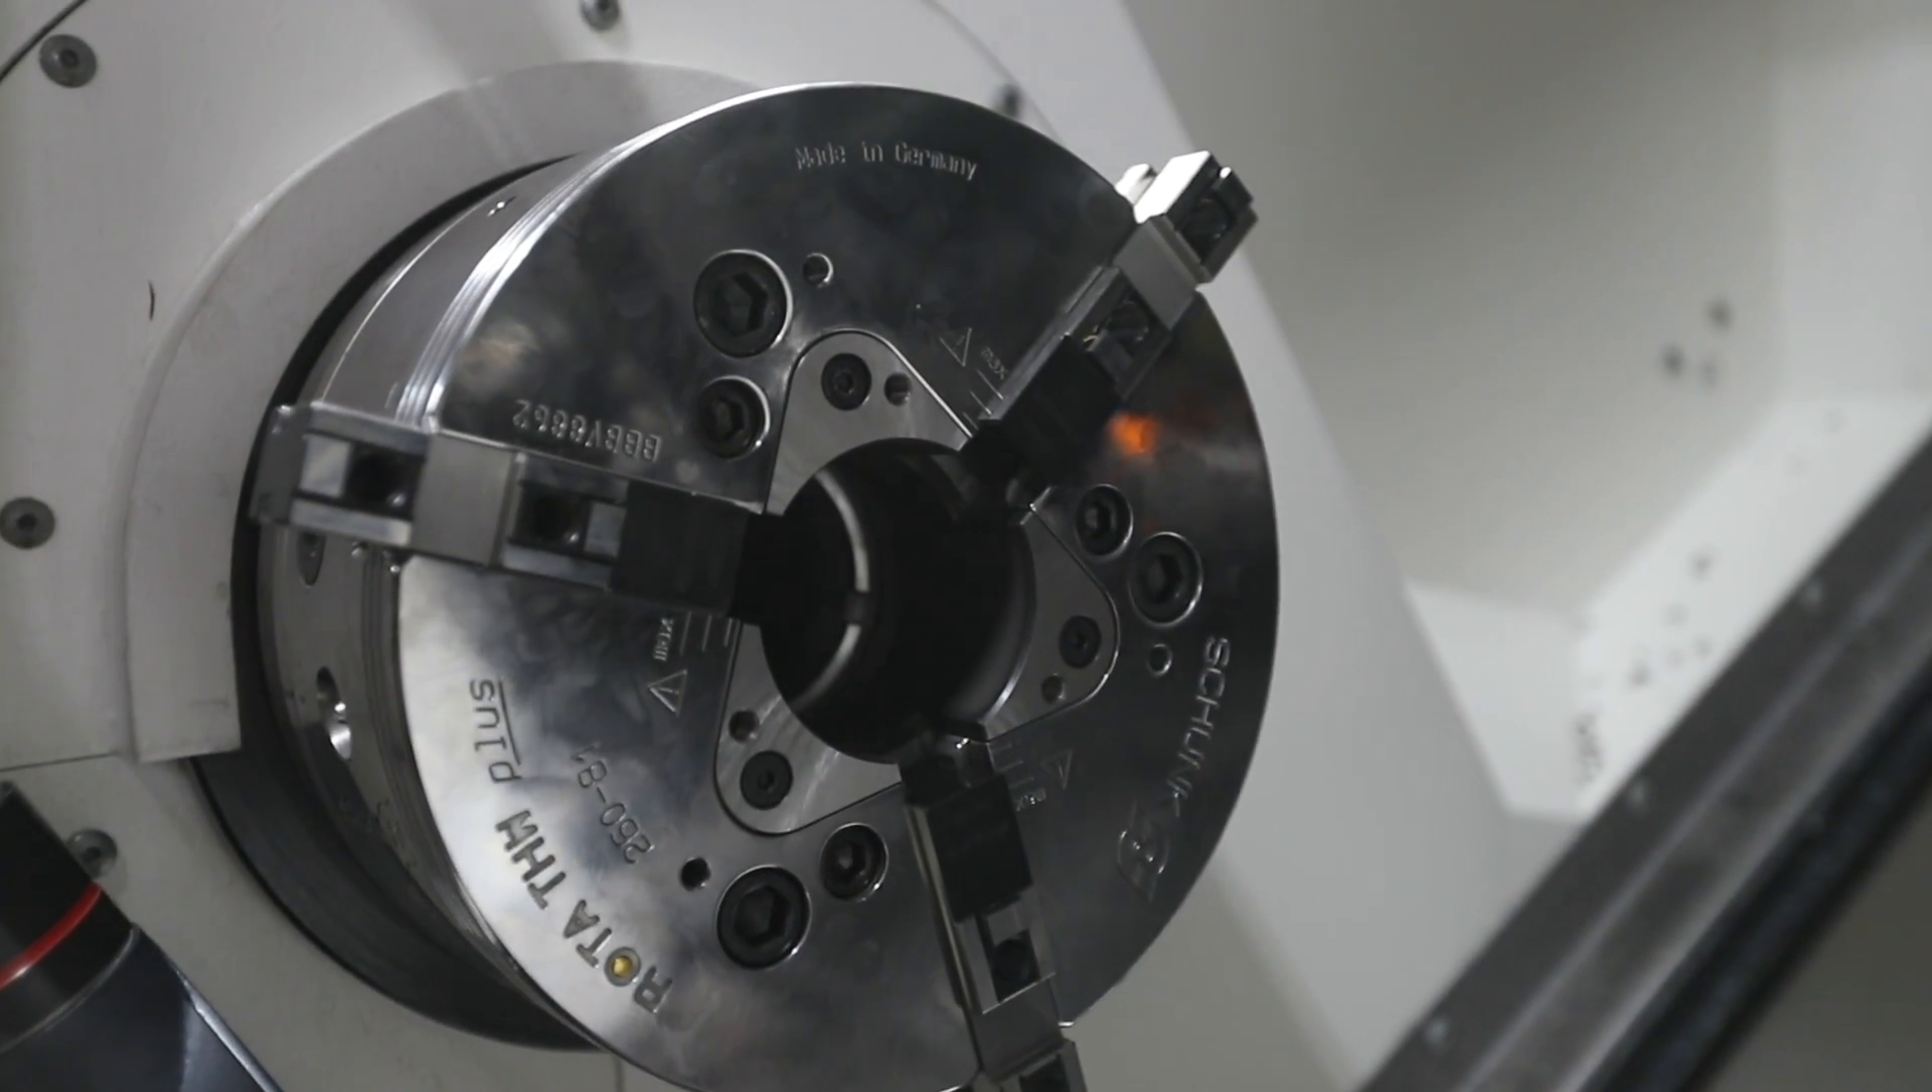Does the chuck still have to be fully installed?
No.